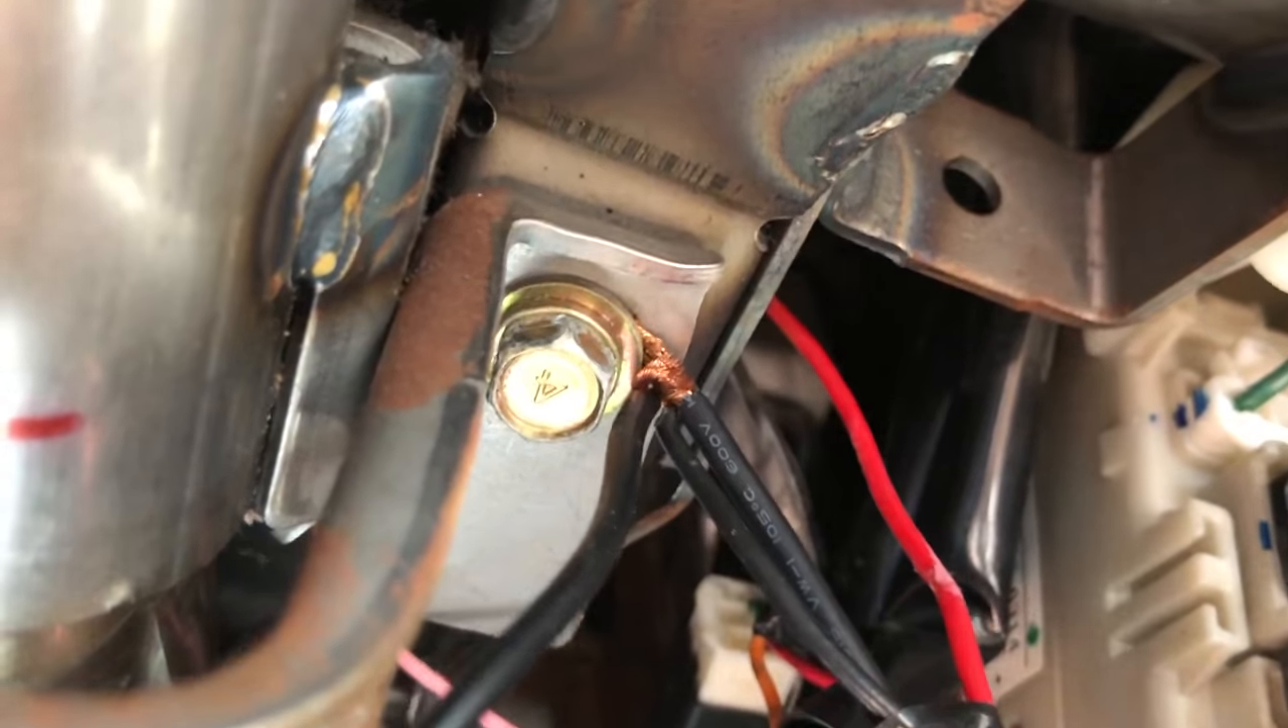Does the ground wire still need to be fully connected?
No.